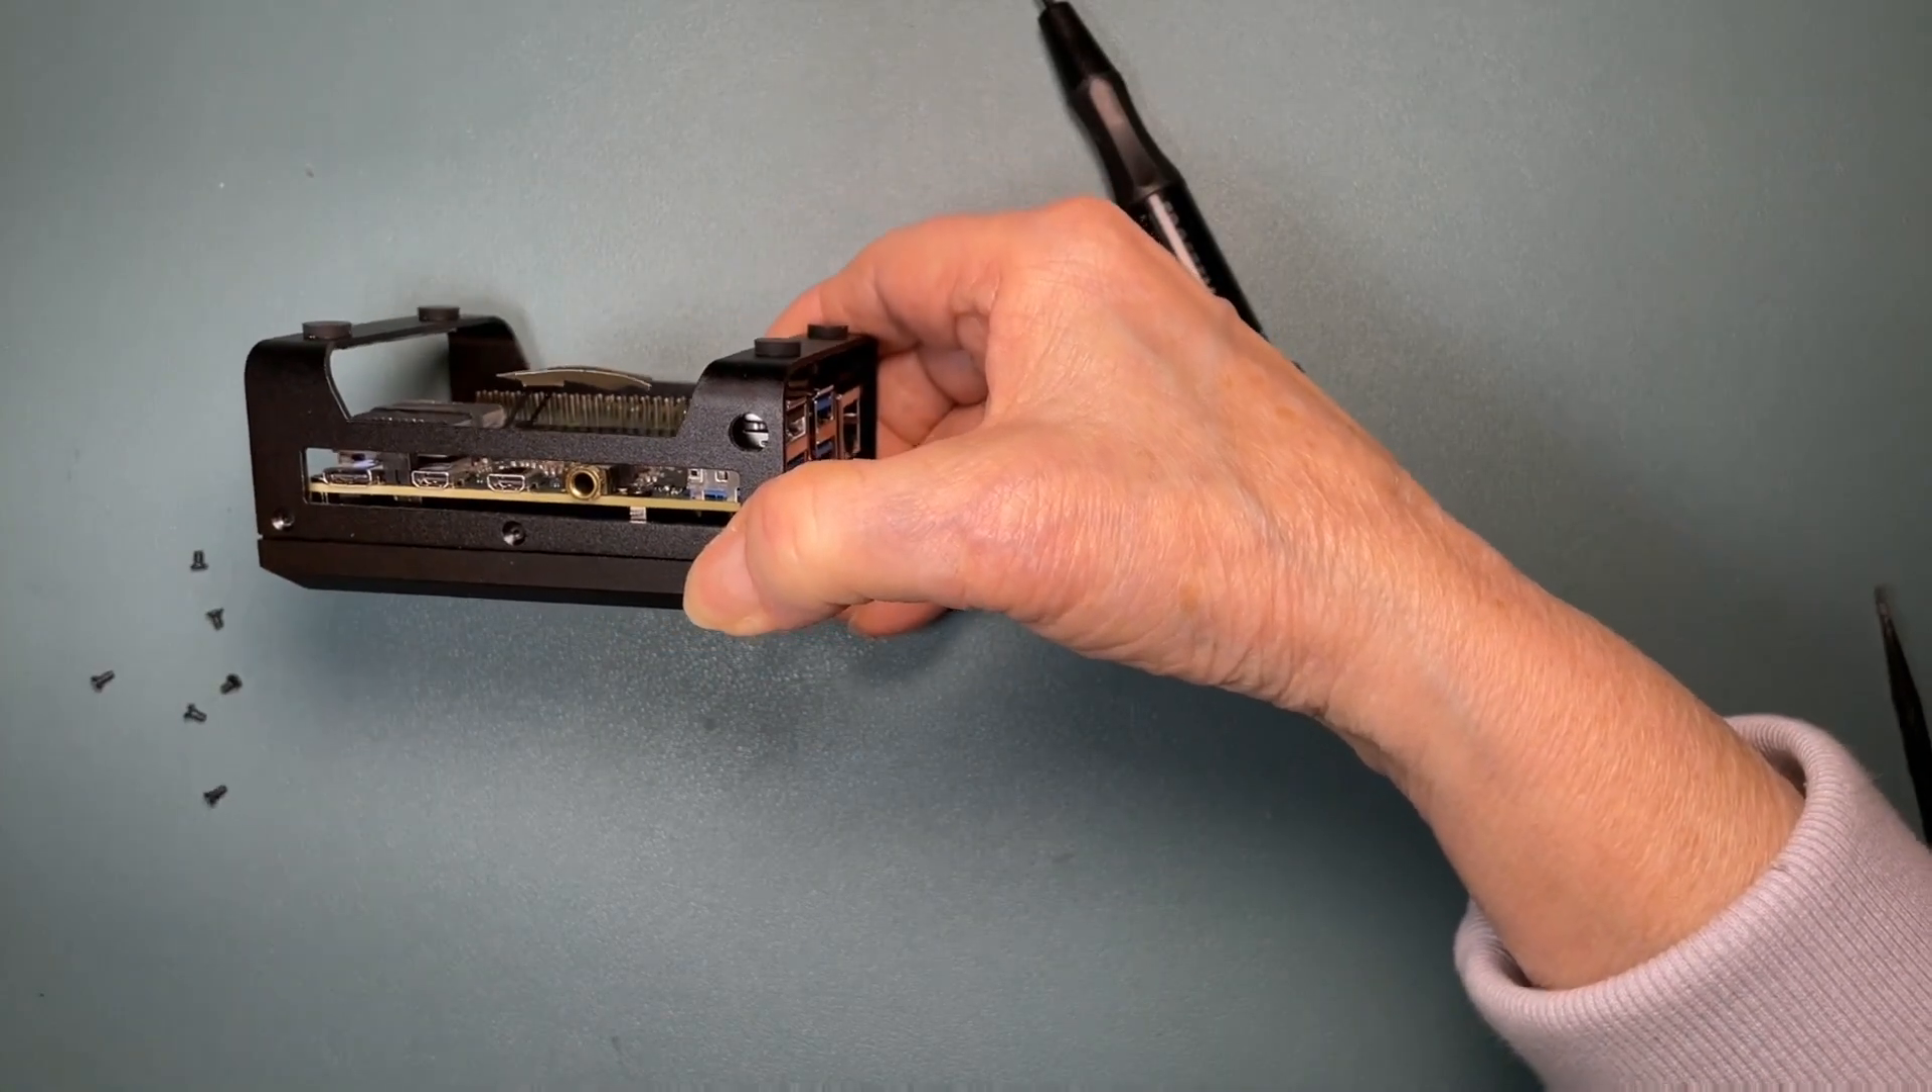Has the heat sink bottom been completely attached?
No.